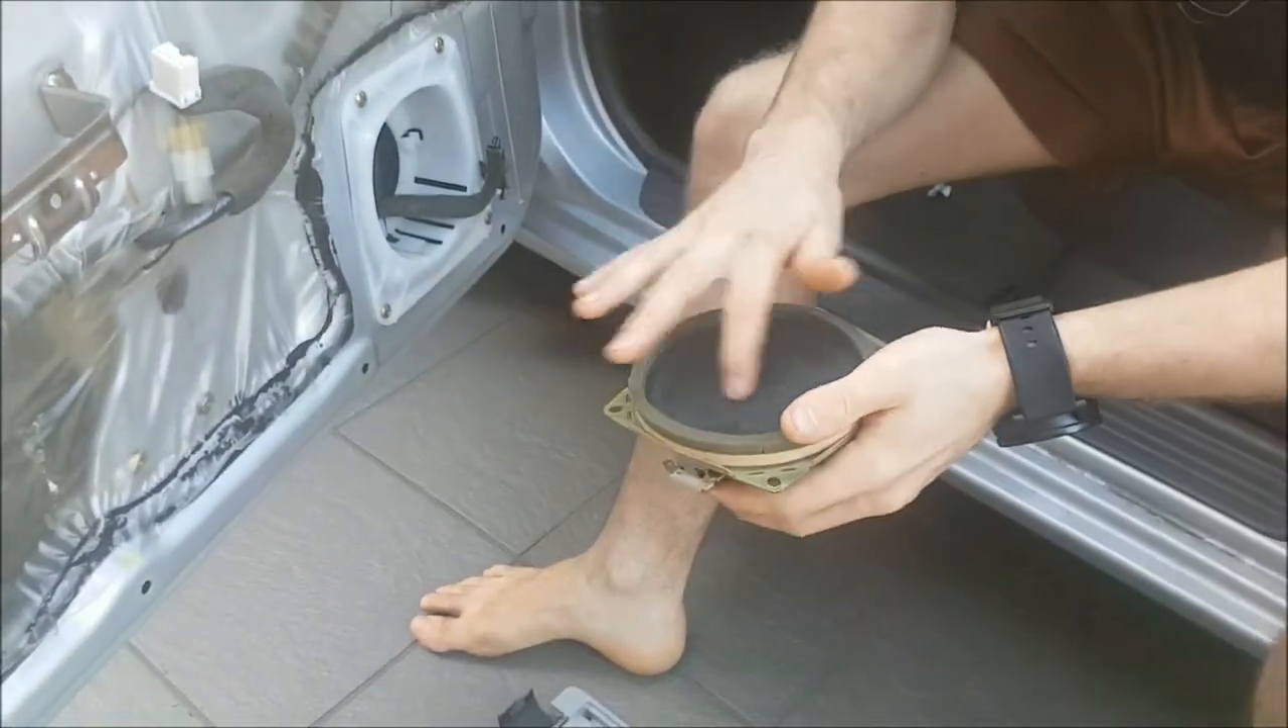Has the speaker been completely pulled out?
Yes.